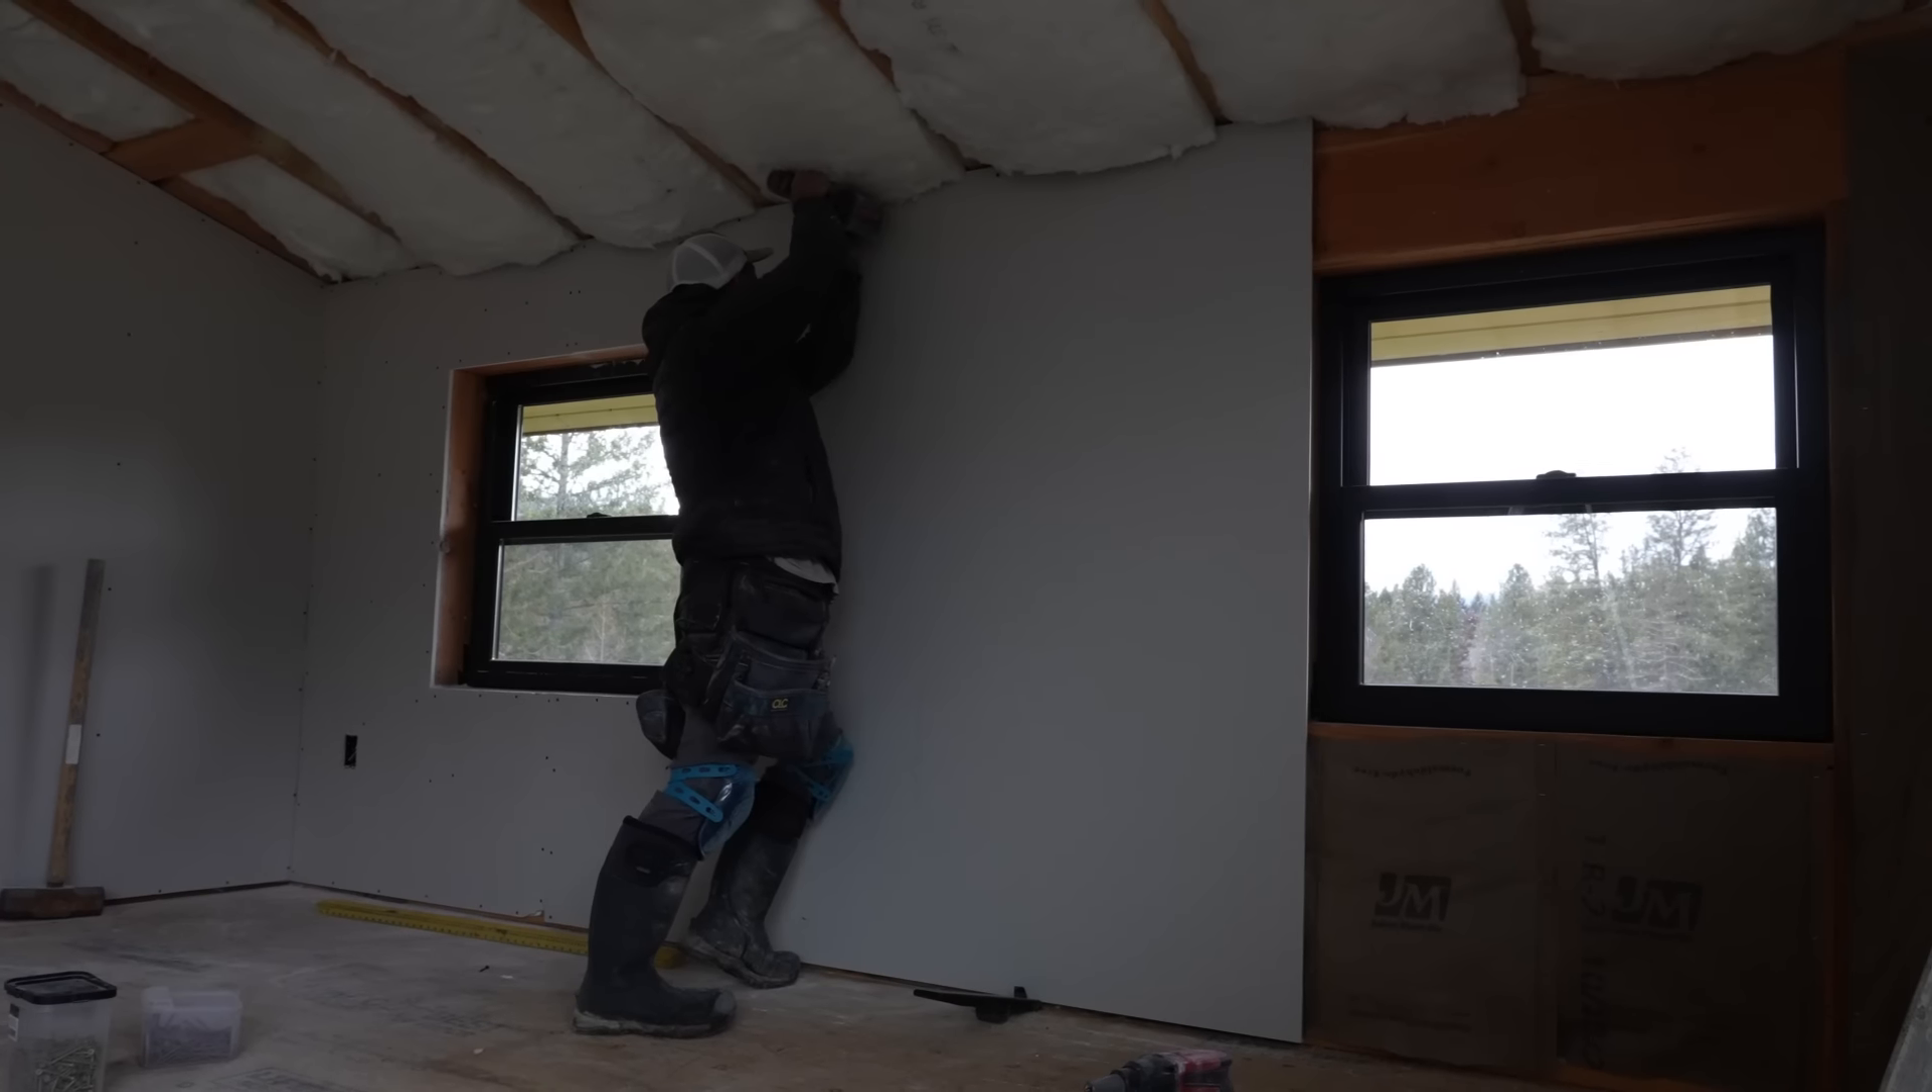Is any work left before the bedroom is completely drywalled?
Yes.